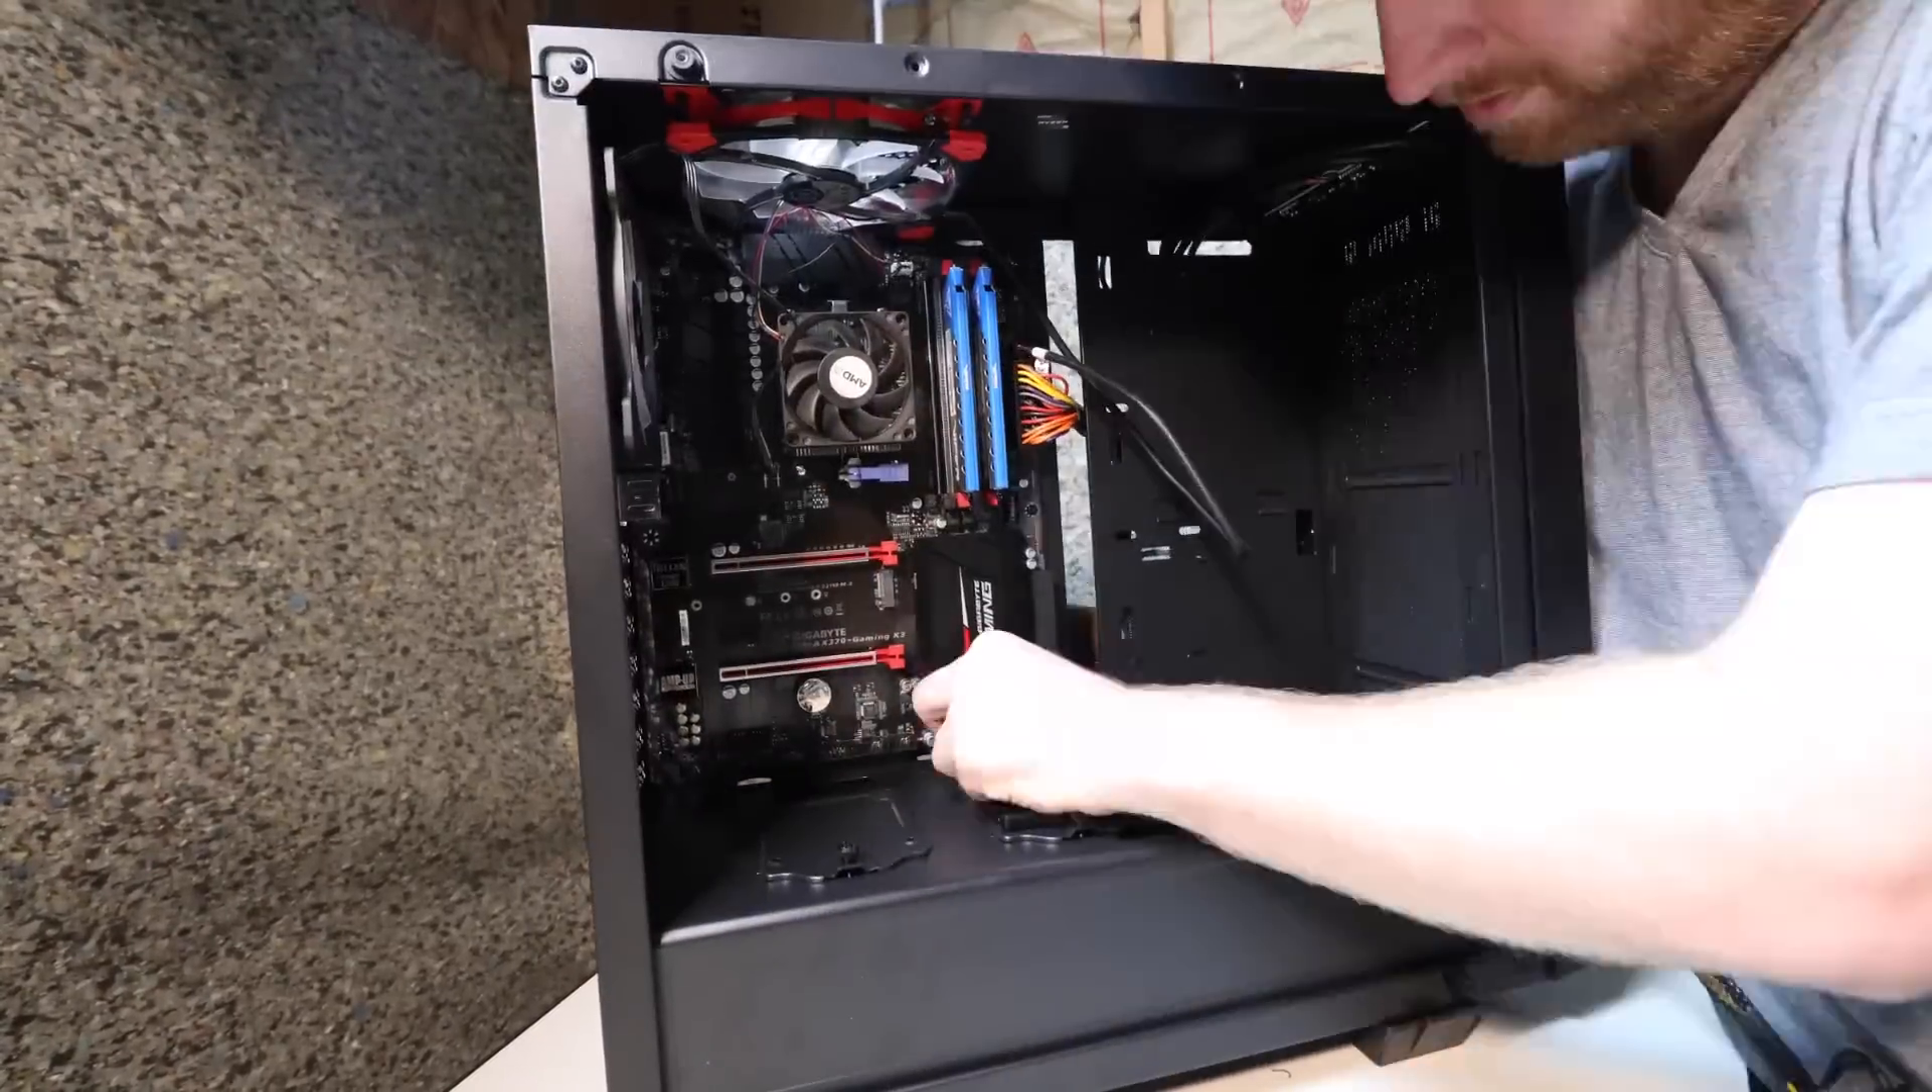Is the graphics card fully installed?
No.